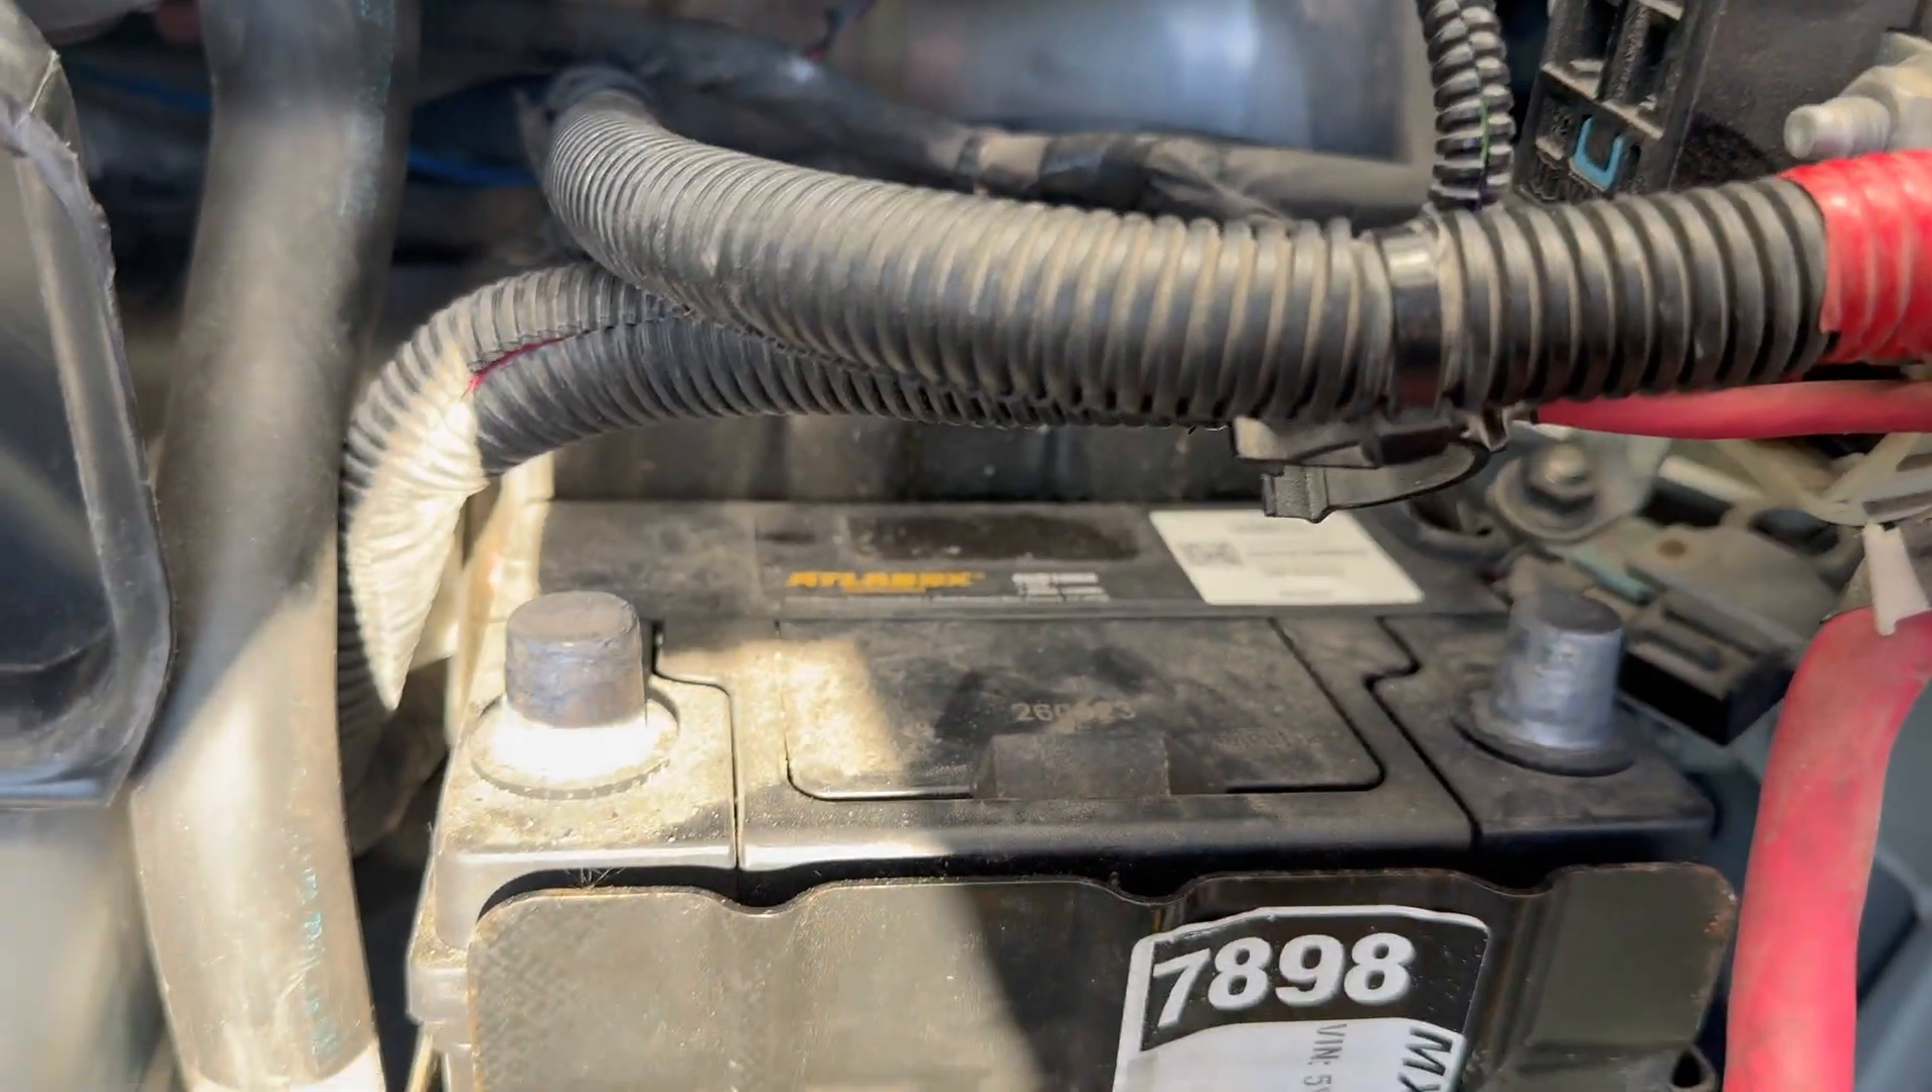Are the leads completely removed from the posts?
Yes.